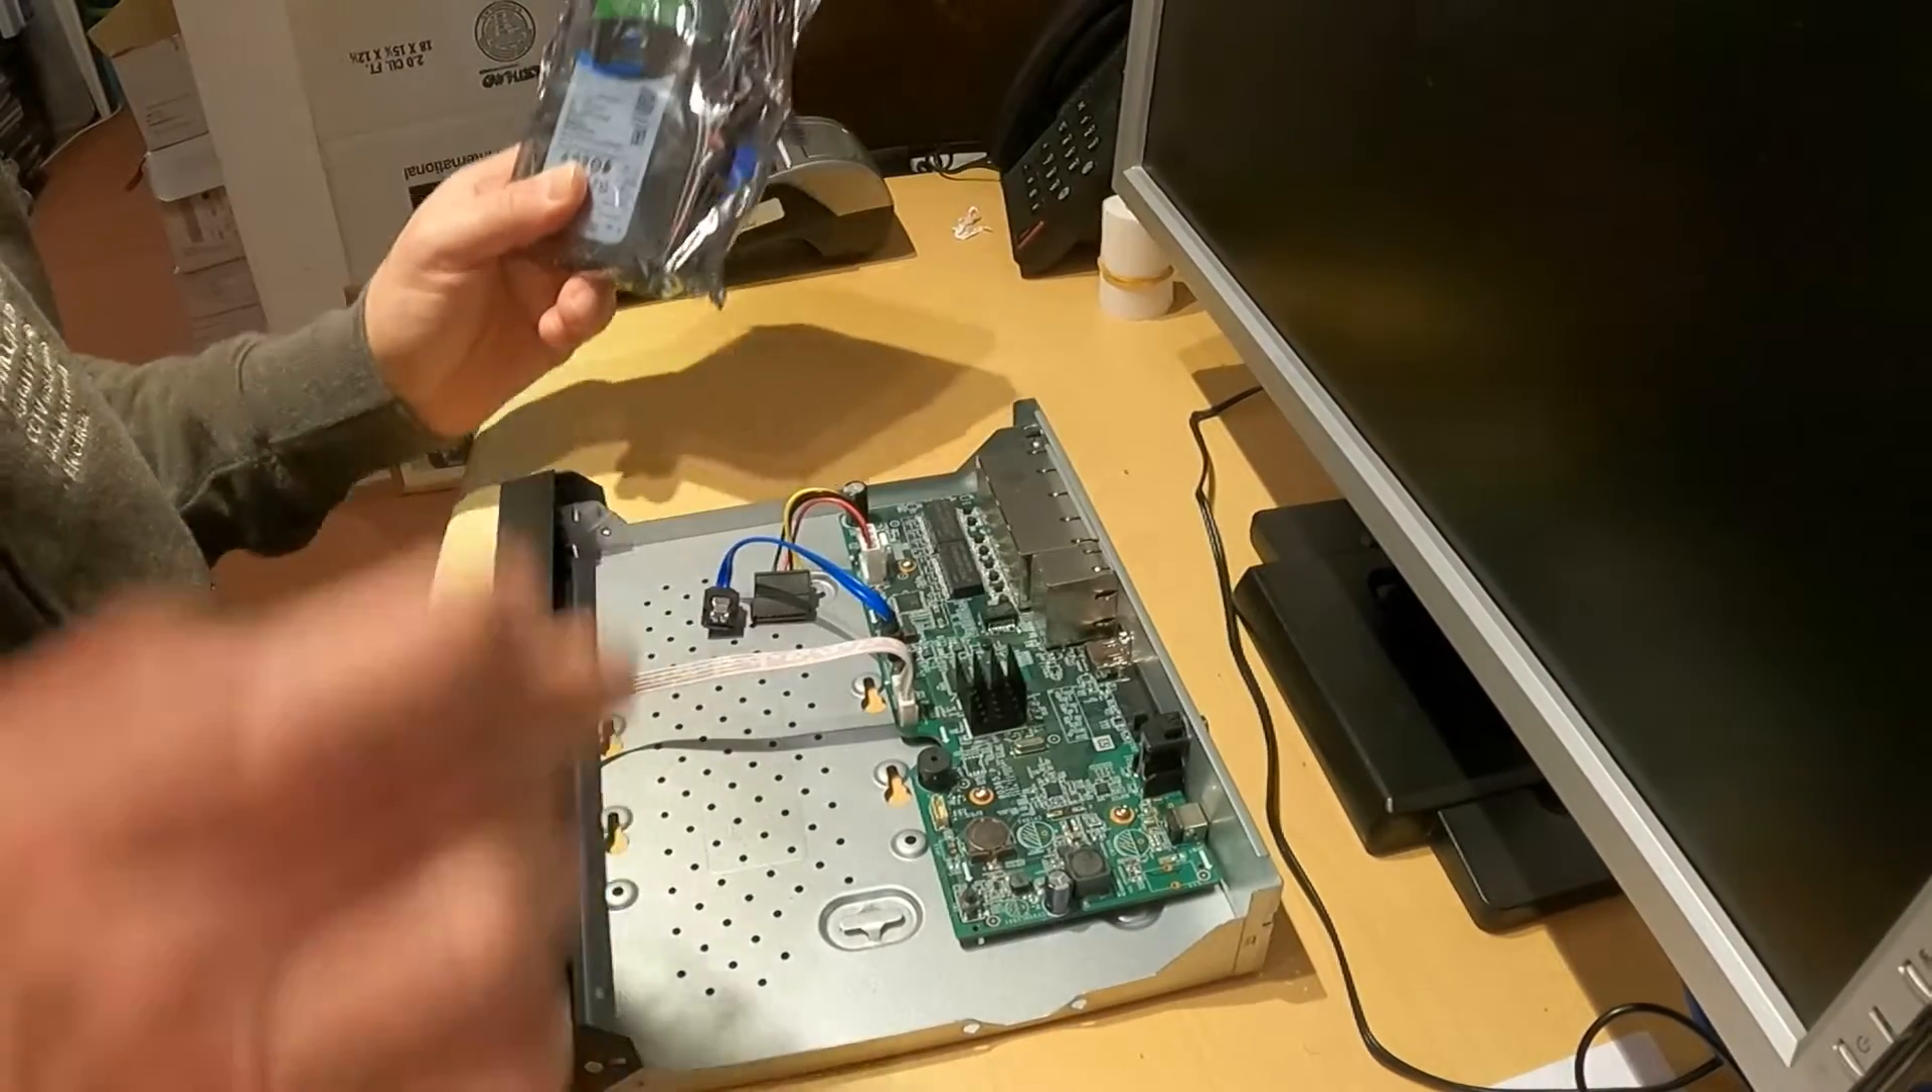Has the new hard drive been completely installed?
No.